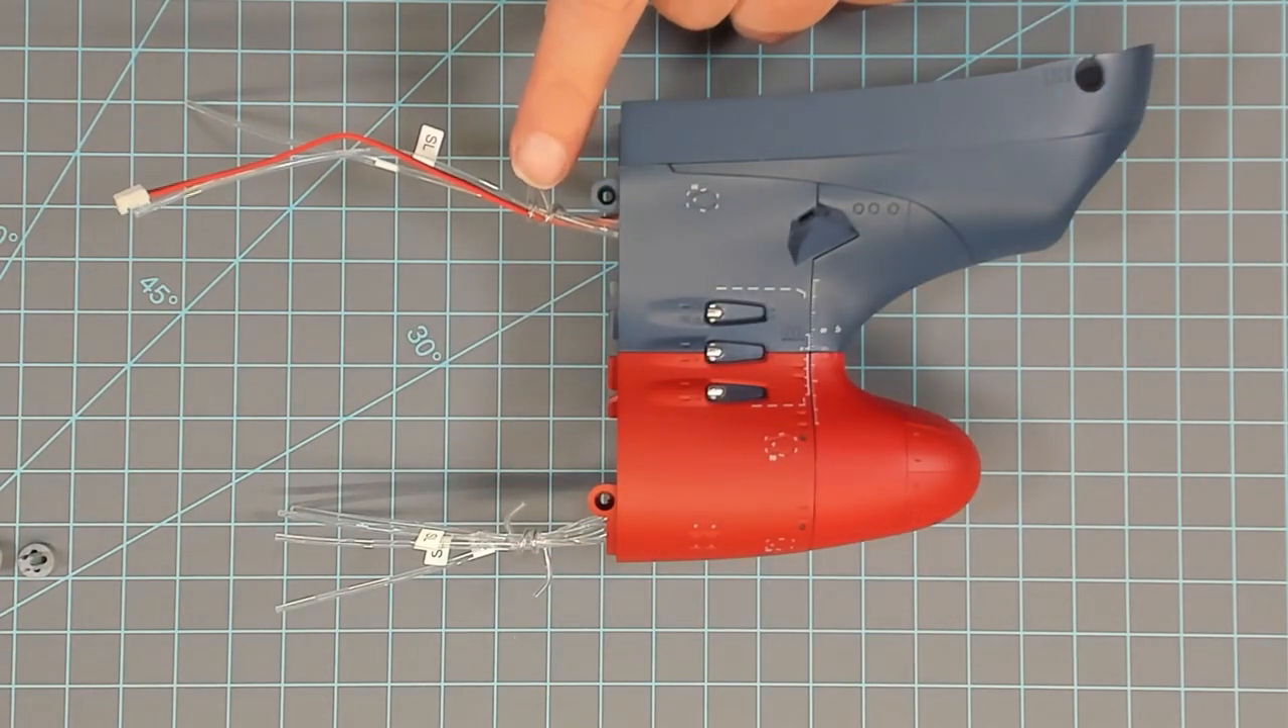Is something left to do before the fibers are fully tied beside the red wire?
No.